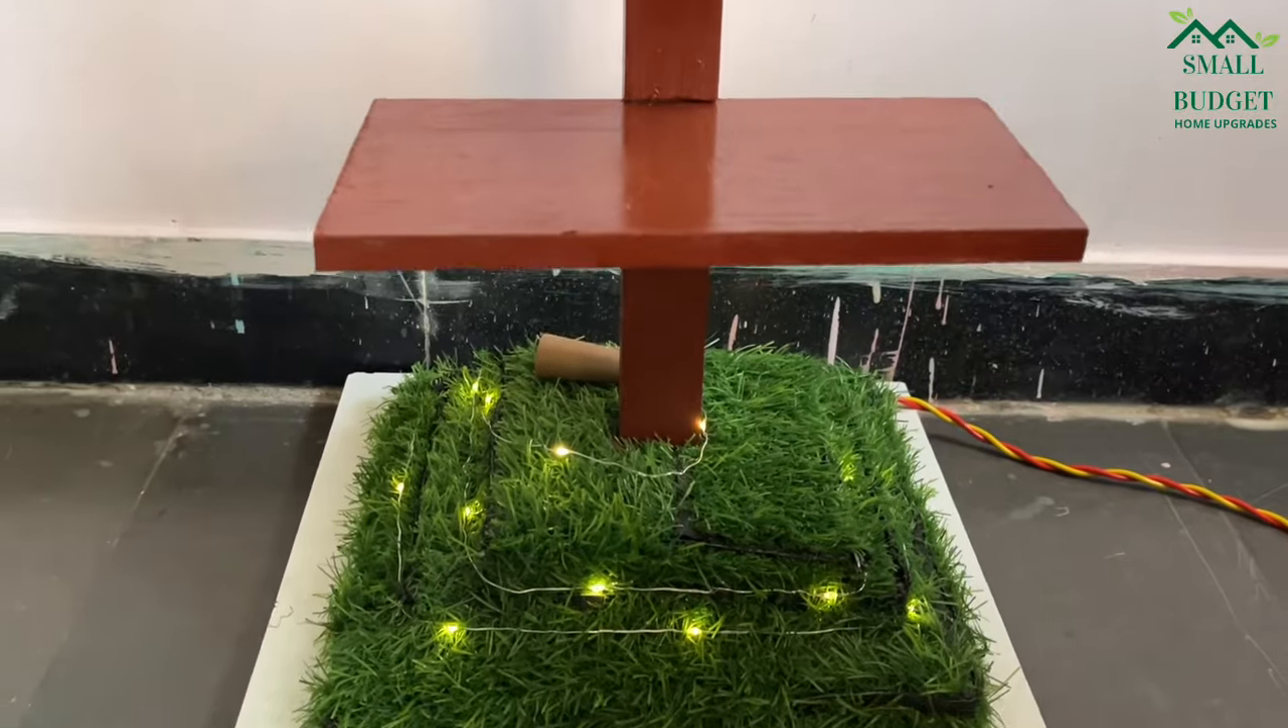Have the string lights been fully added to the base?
Yes.